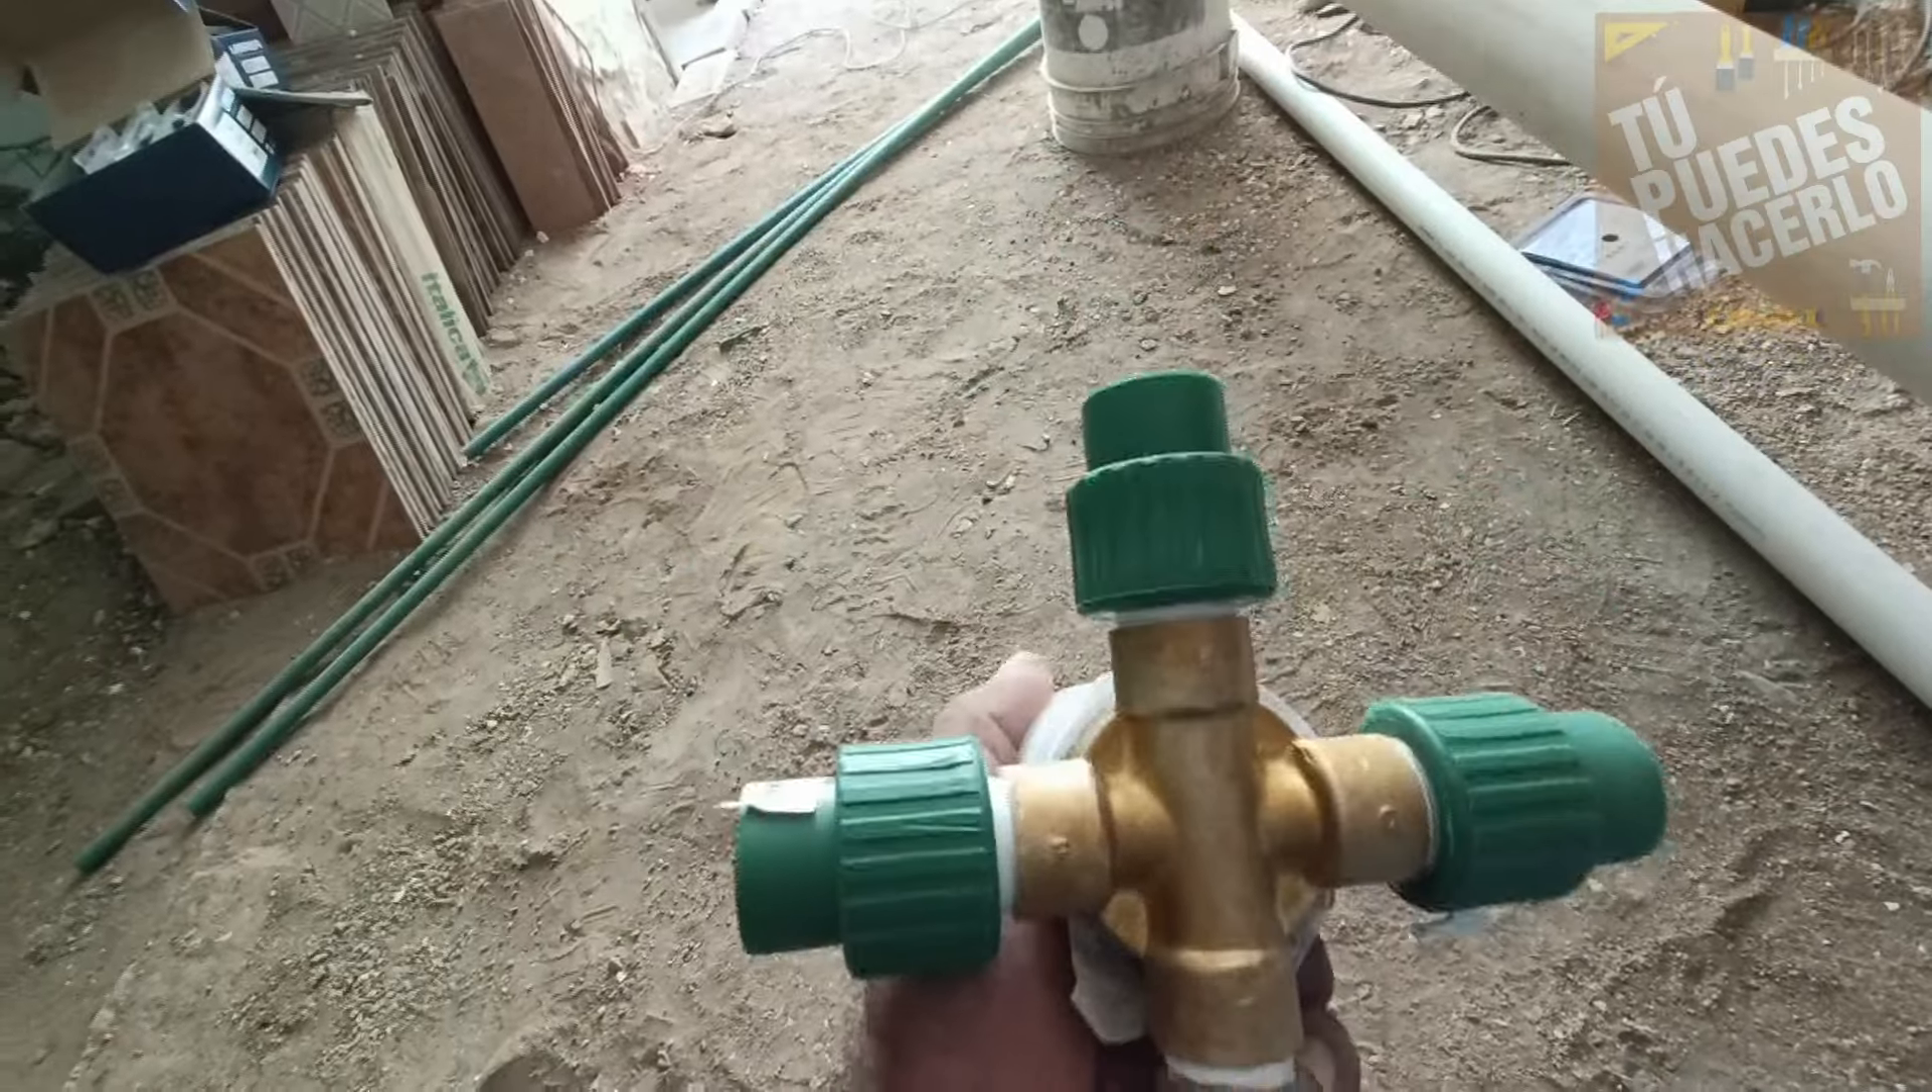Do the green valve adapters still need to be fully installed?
No.